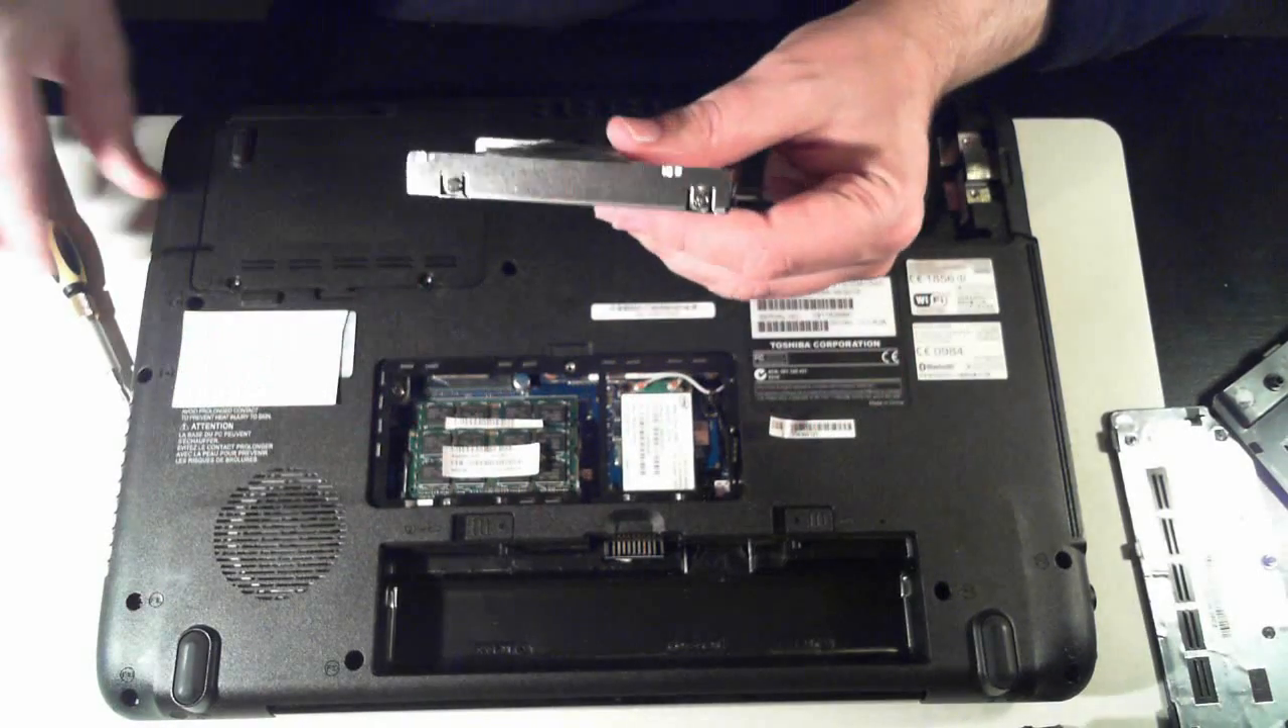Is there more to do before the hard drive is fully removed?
No.